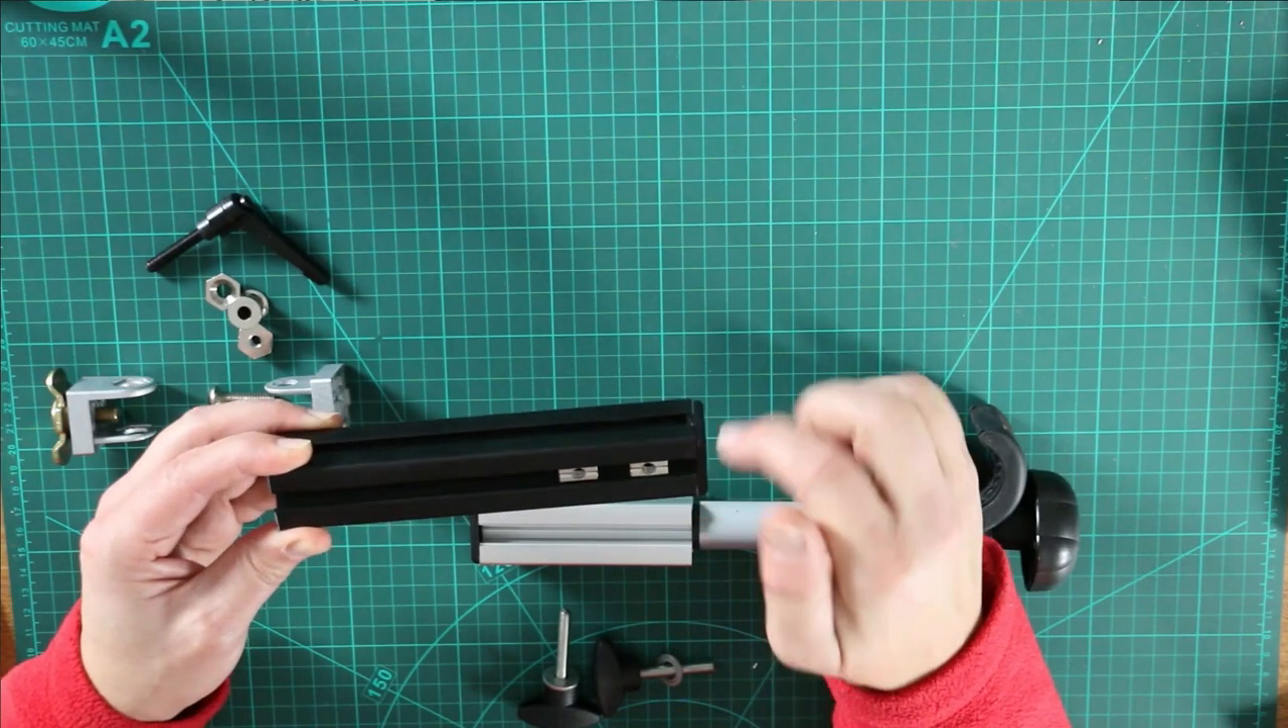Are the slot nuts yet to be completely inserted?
No.